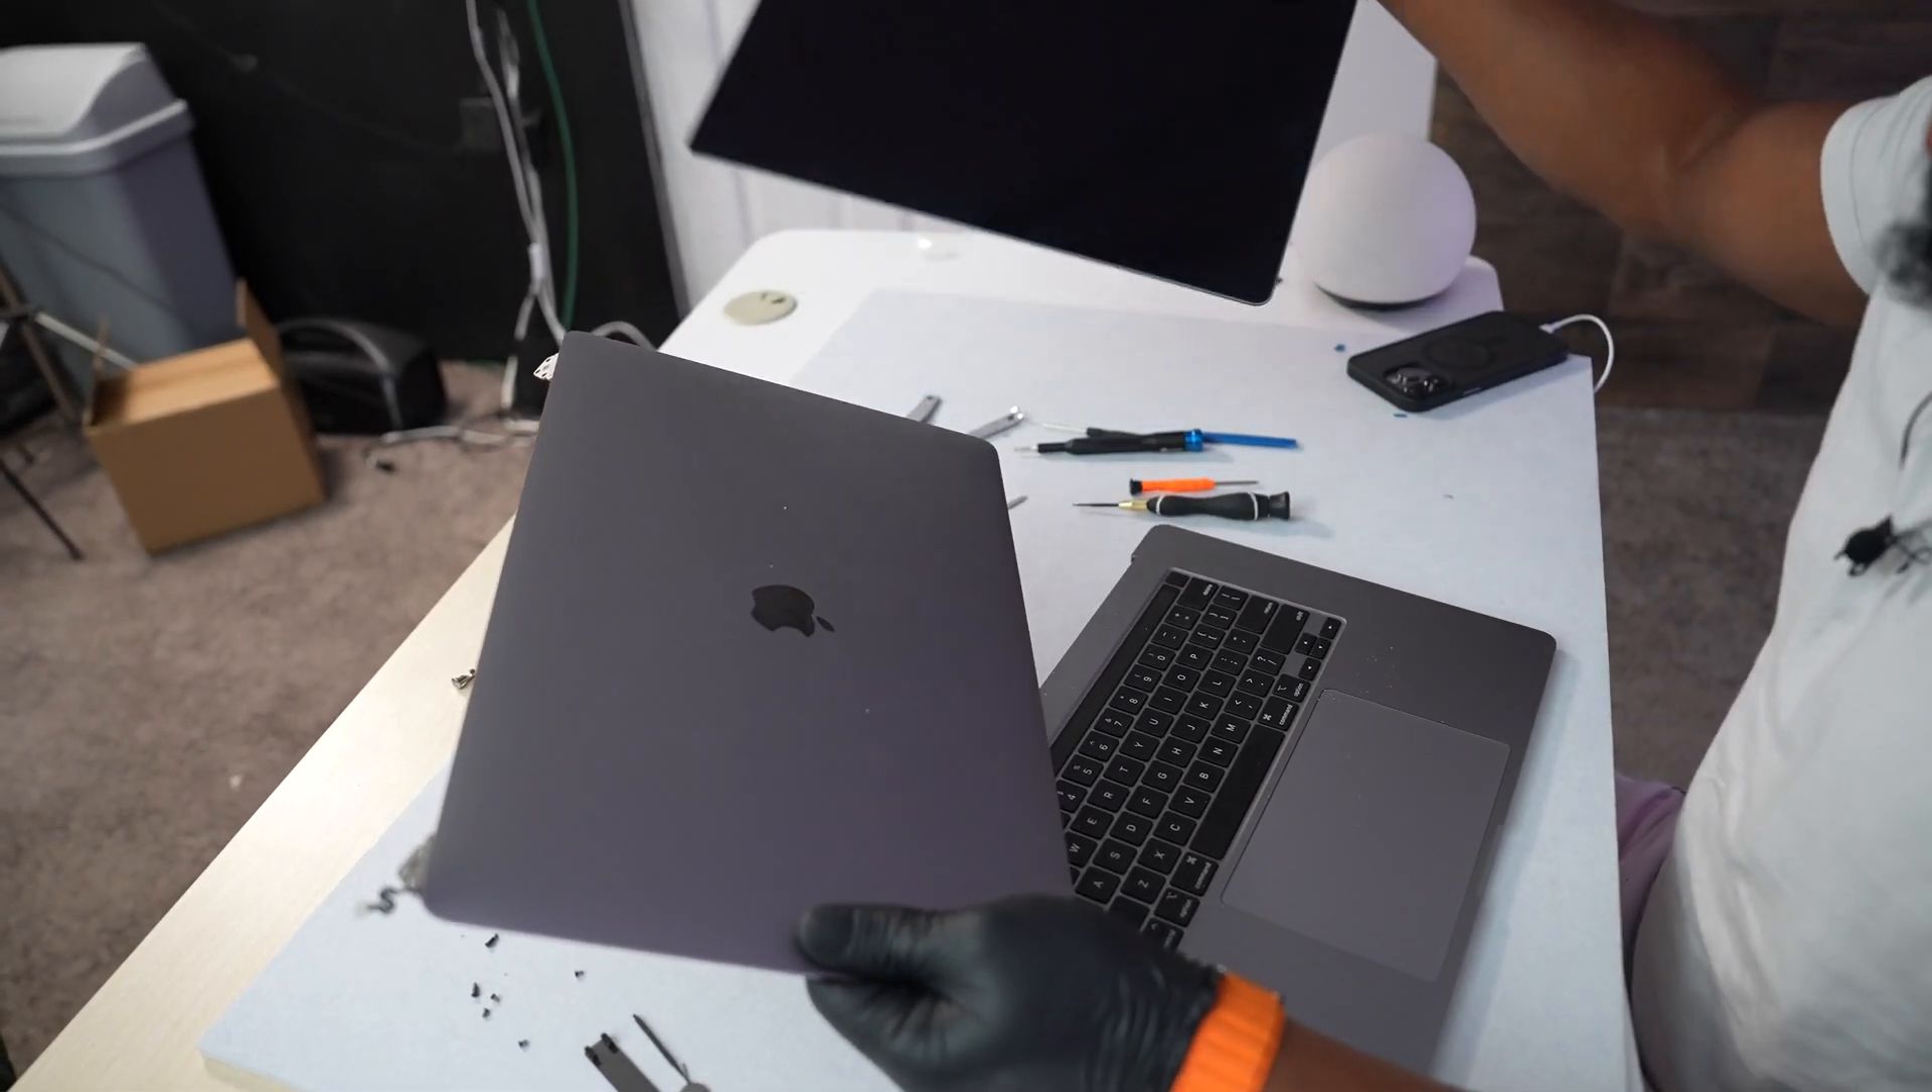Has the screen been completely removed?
Yes.